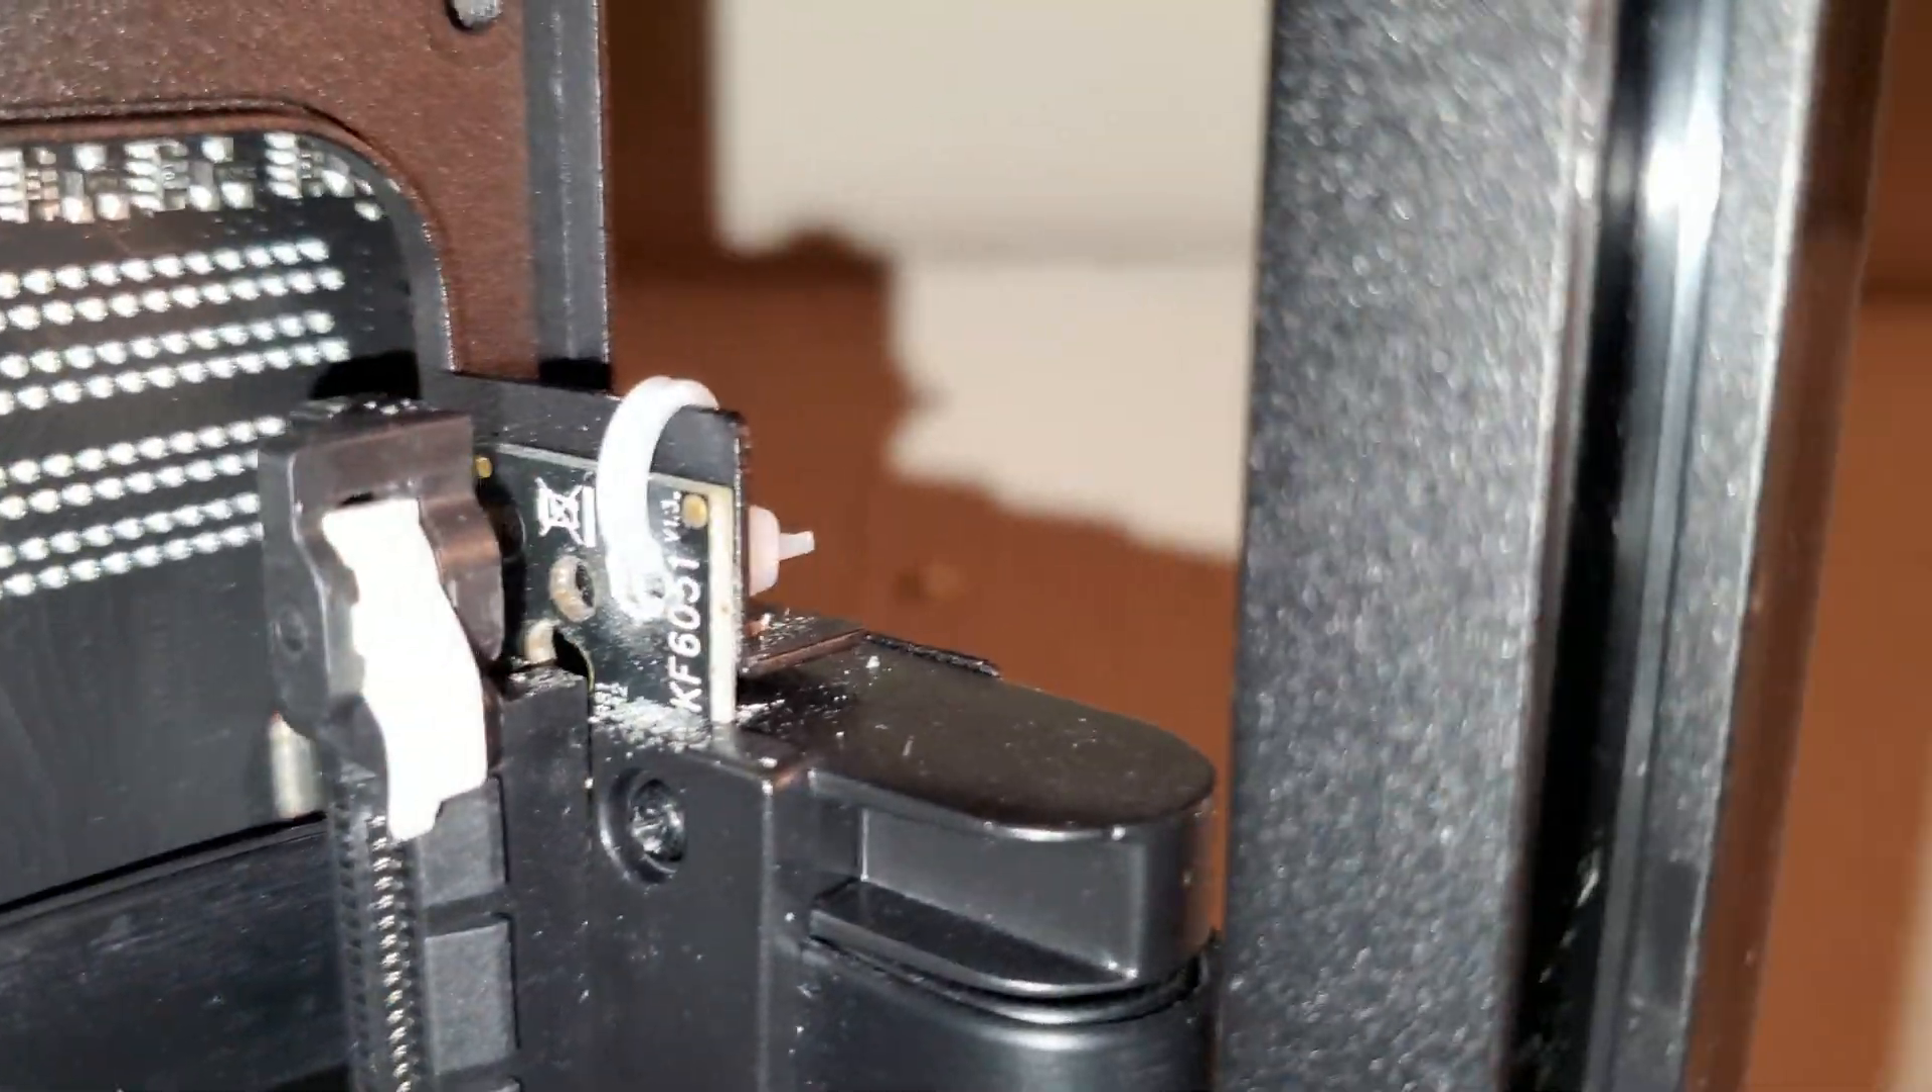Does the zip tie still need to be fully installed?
No.